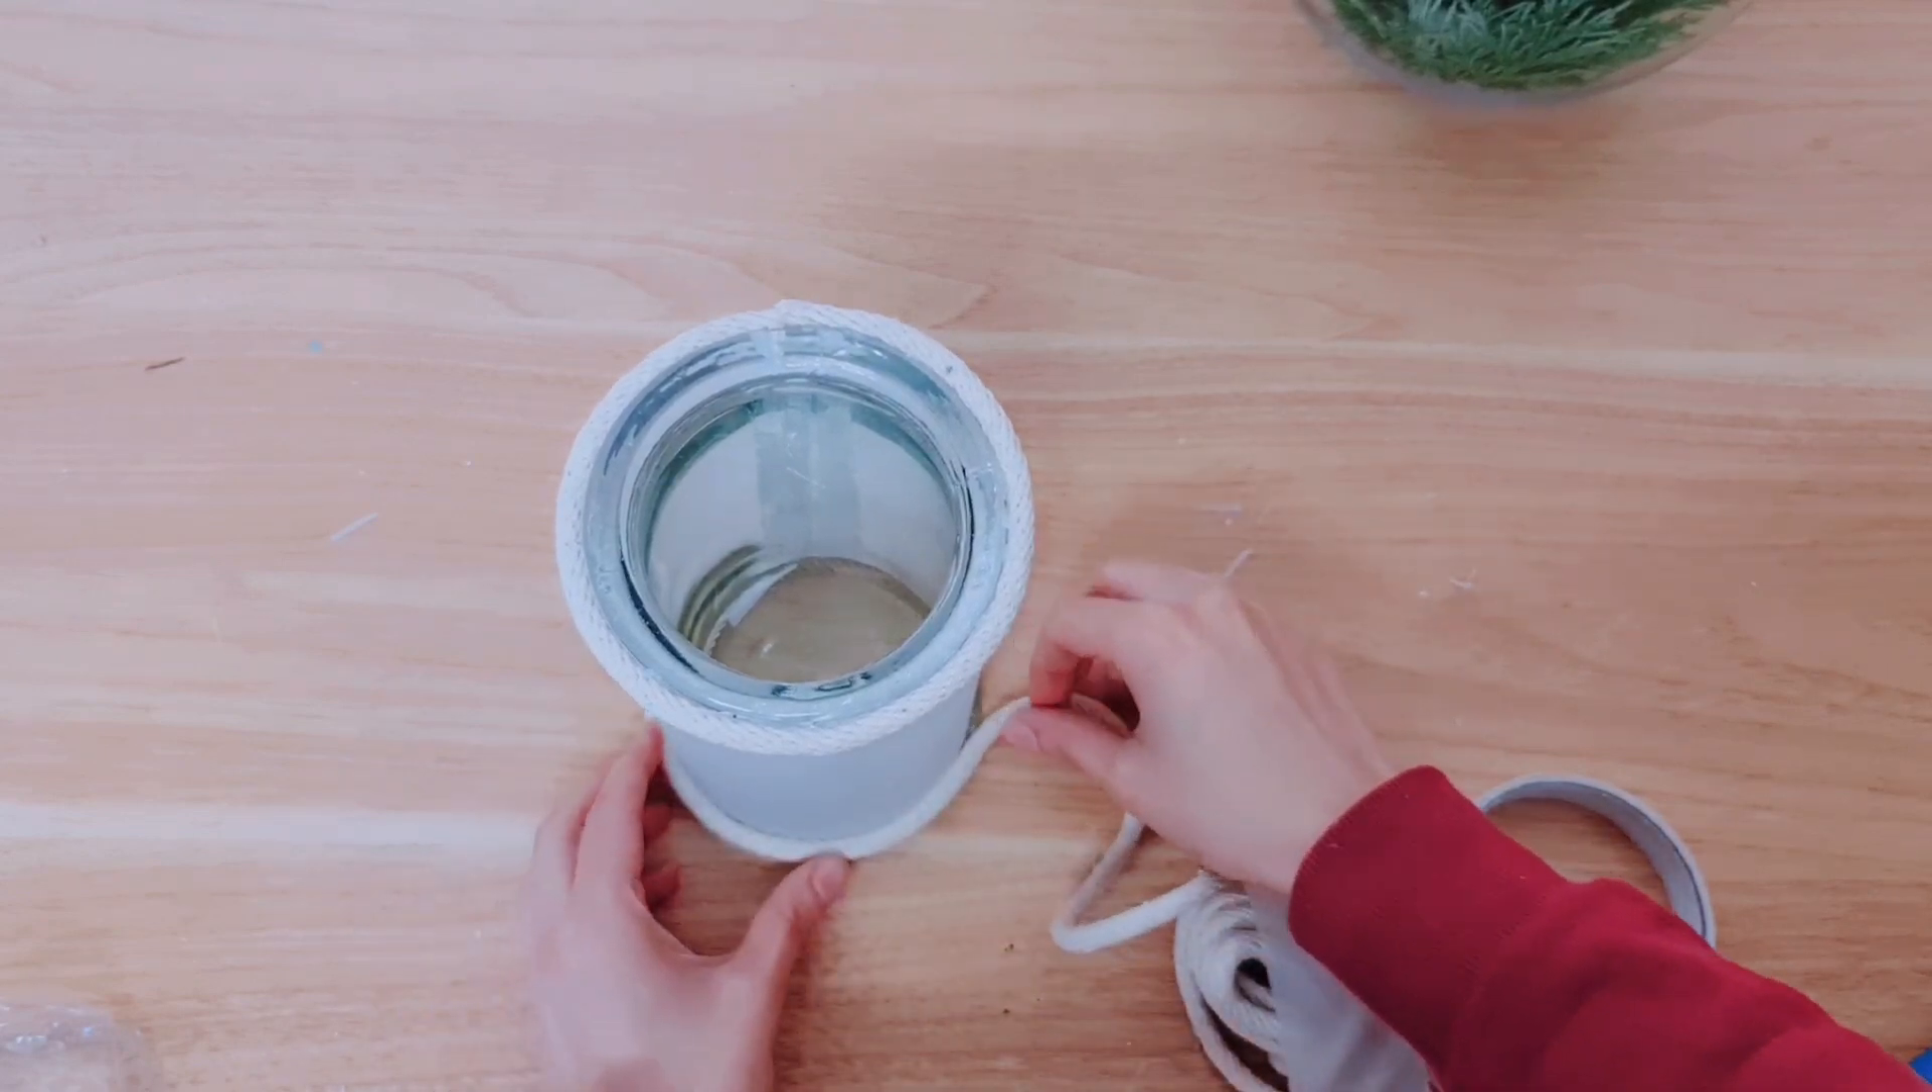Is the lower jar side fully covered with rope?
No.